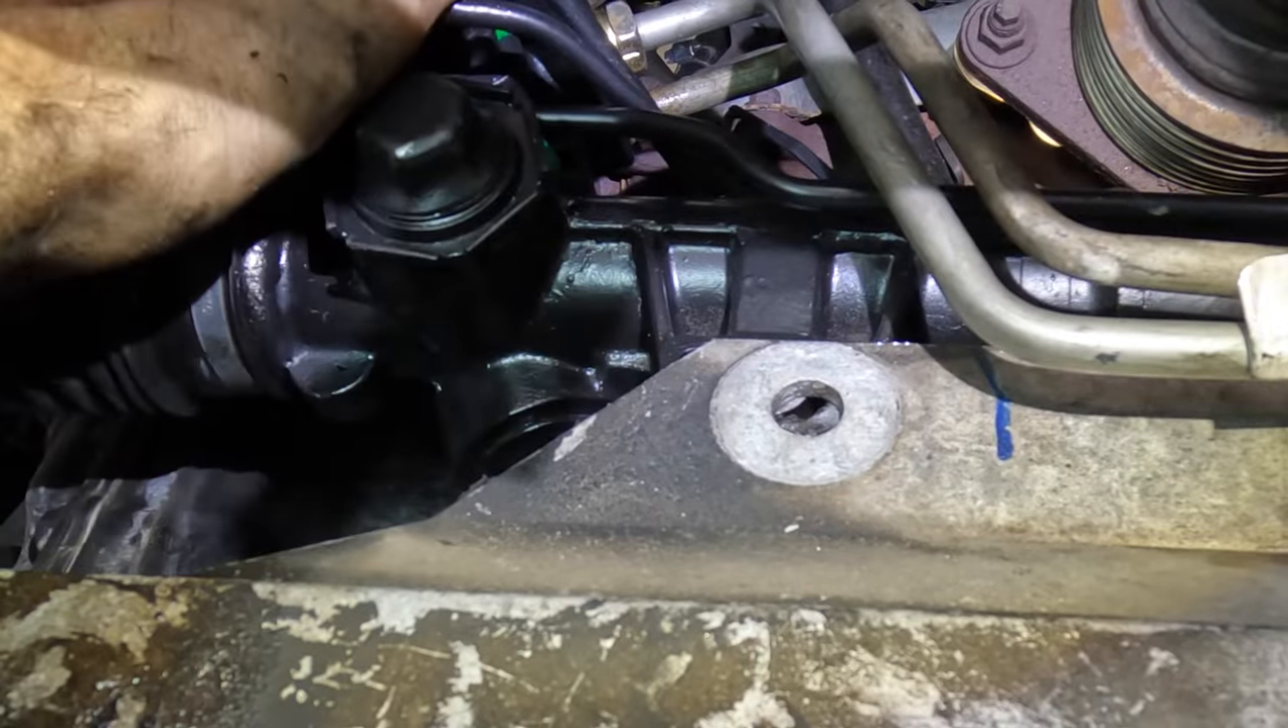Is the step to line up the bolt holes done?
No.